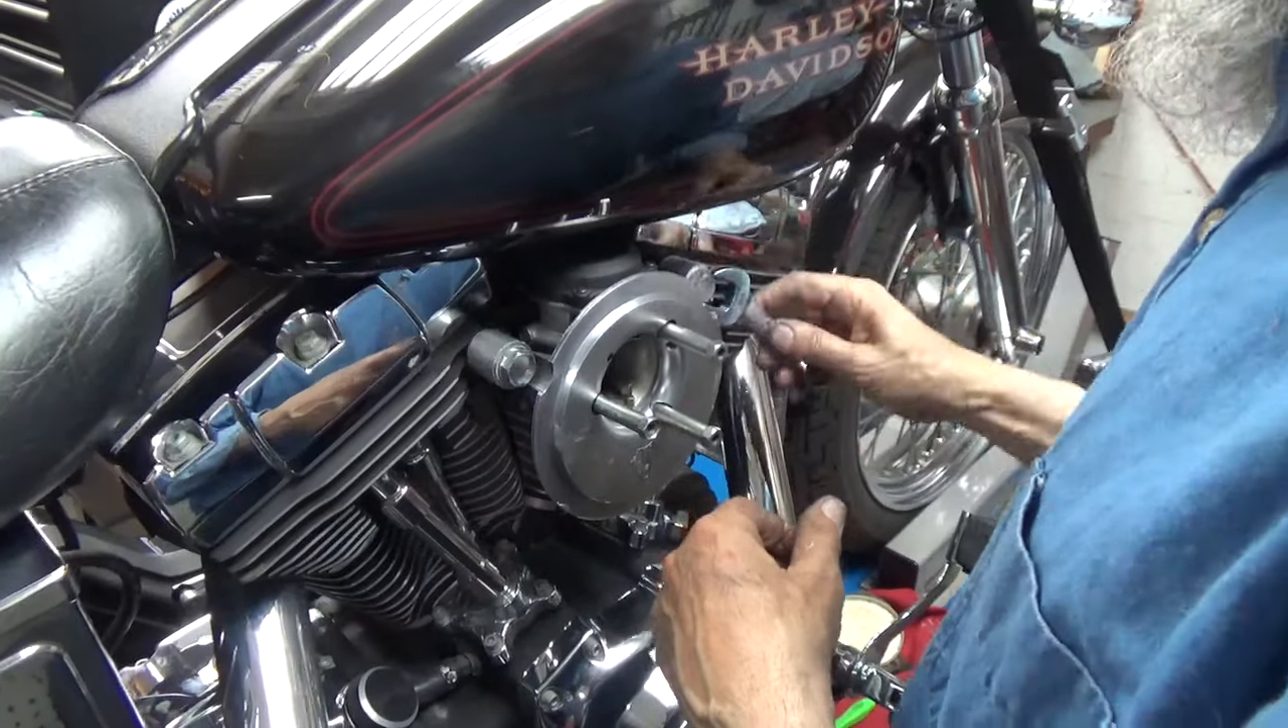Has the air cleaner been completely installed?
No.